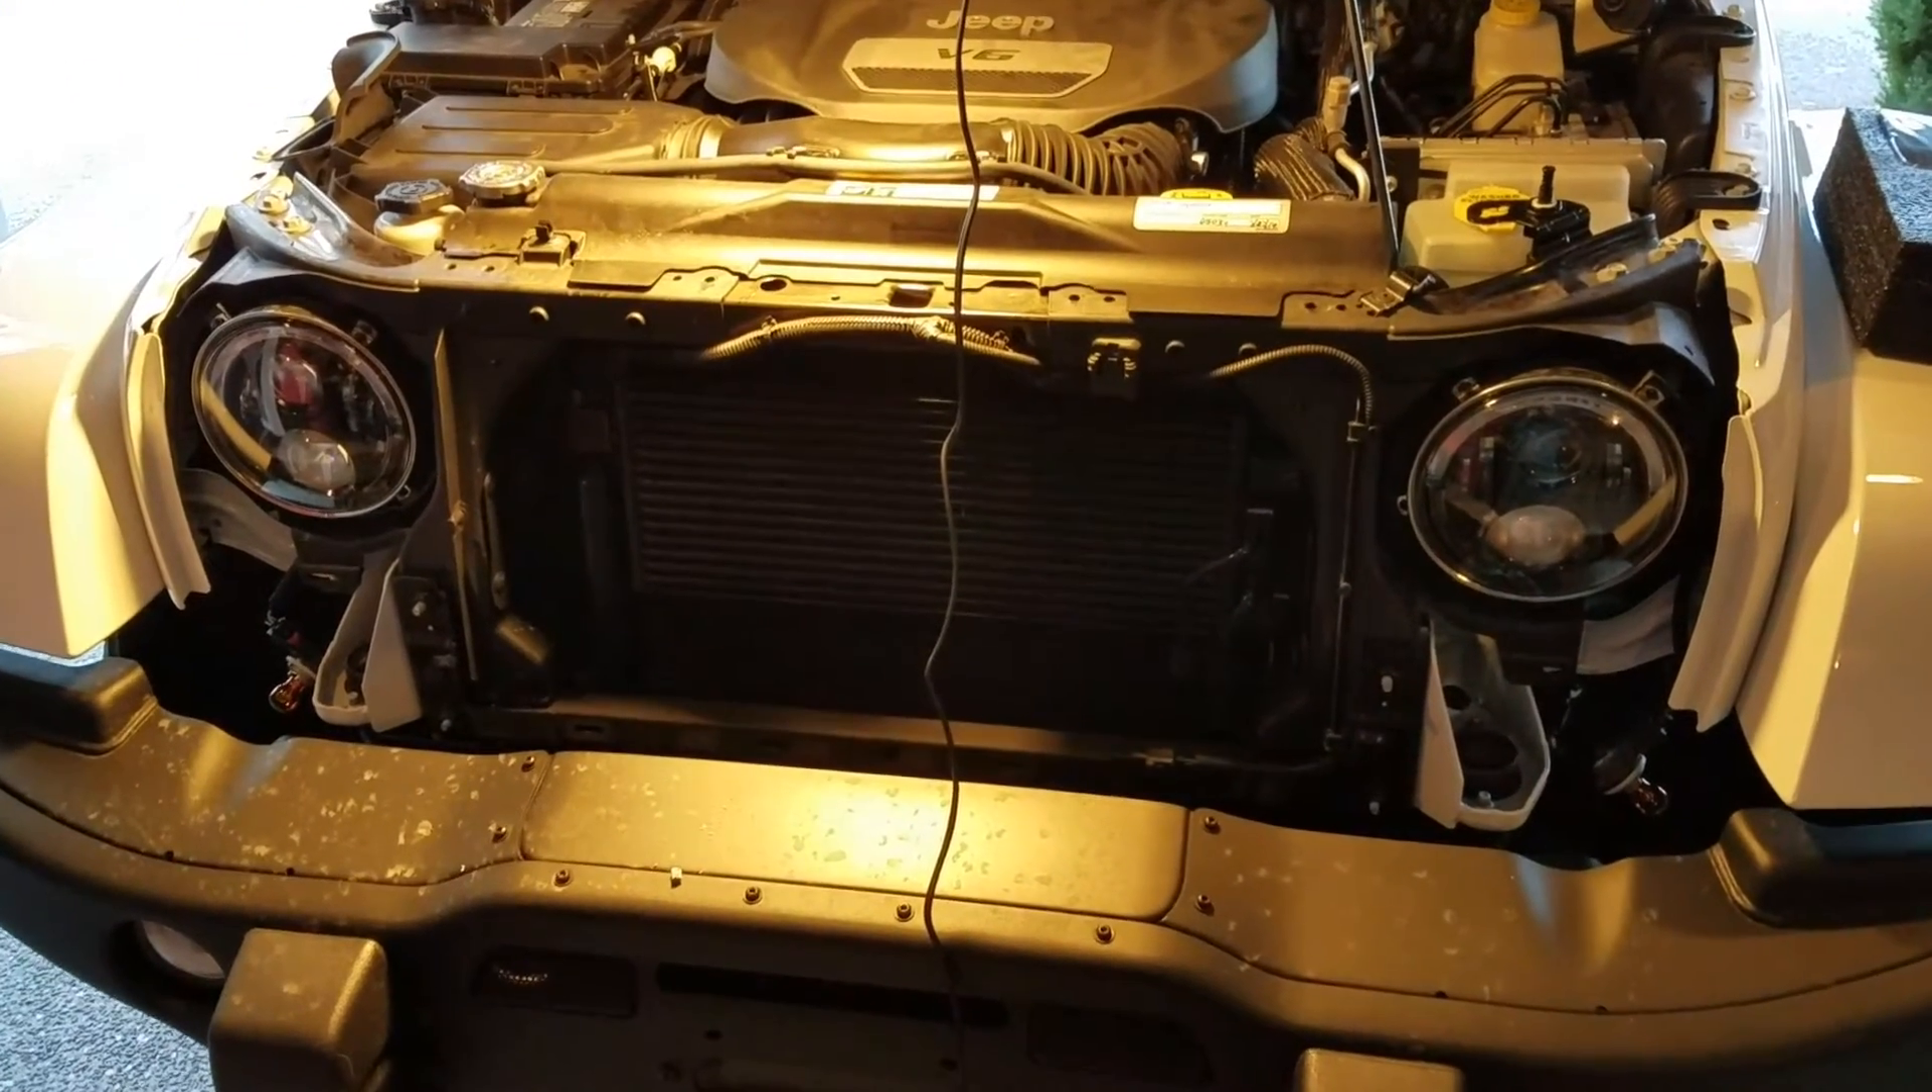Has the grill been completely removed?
Yes.